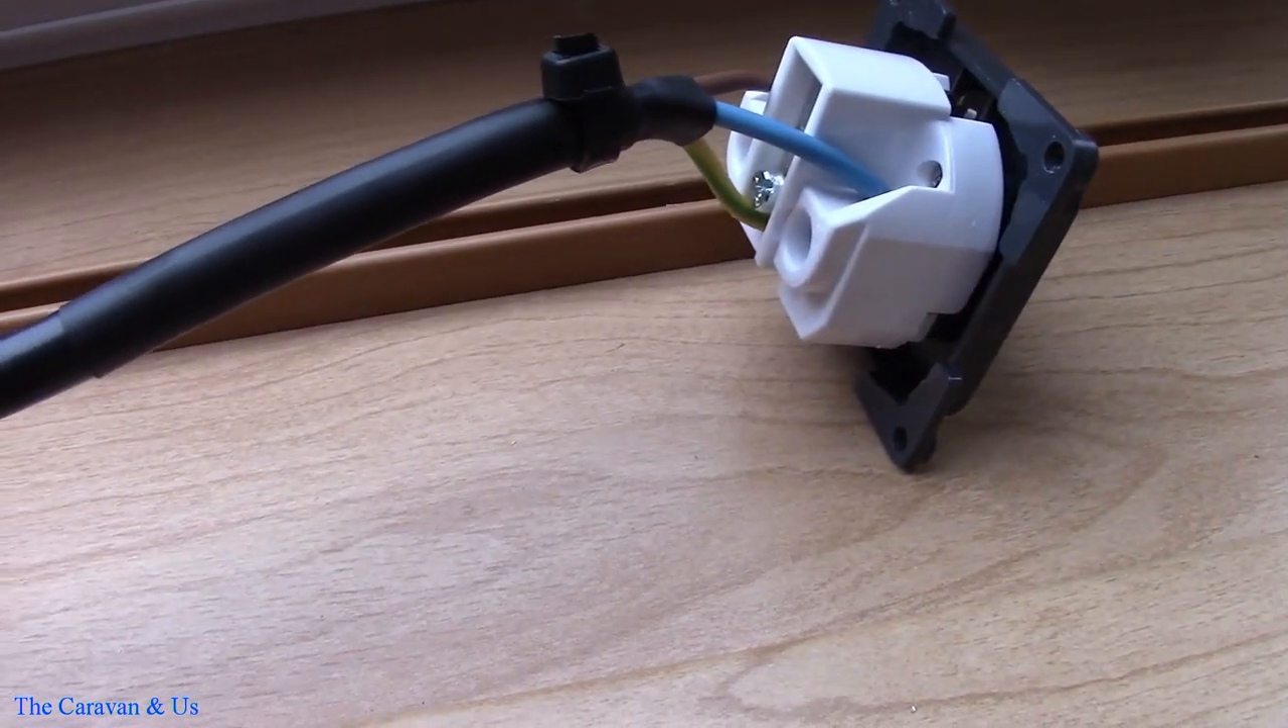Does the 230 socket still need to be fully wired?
No.